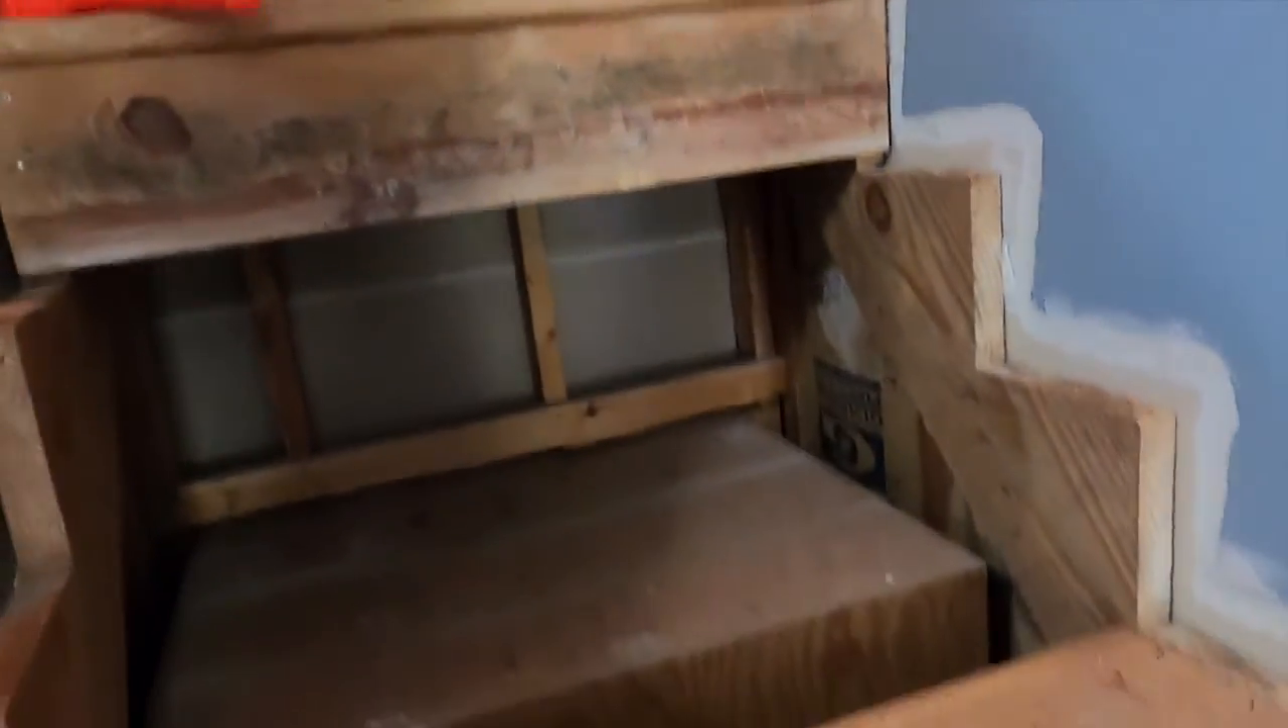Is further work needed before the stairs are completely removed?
Yes.